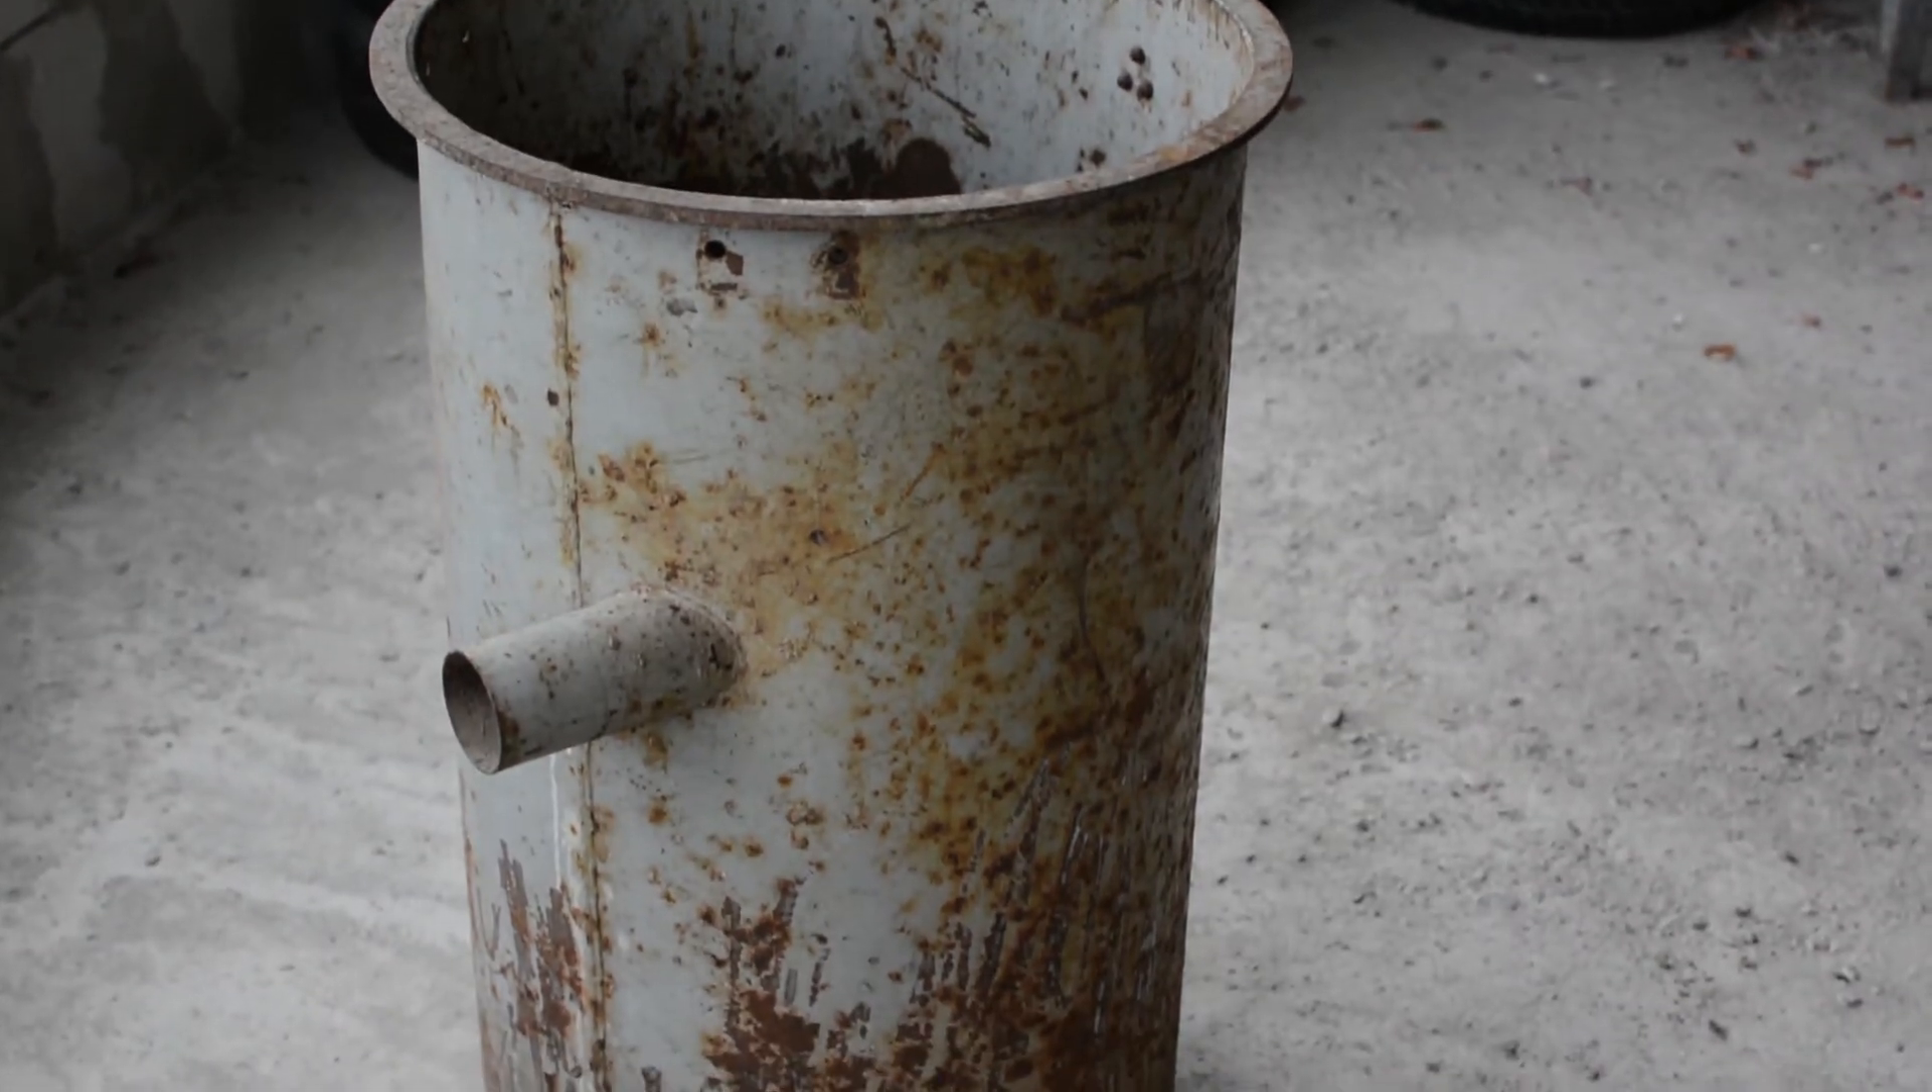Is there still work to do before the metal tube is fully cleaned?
Yes.